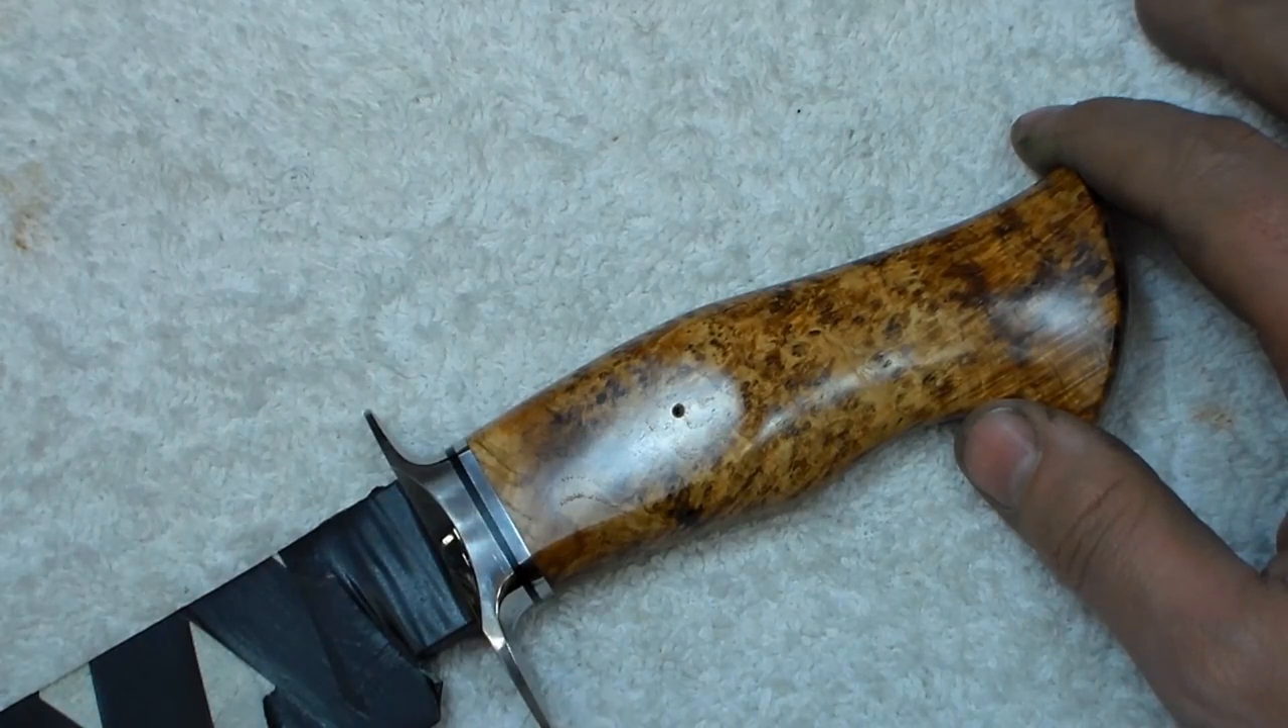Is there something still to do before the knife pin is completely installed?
Yes.